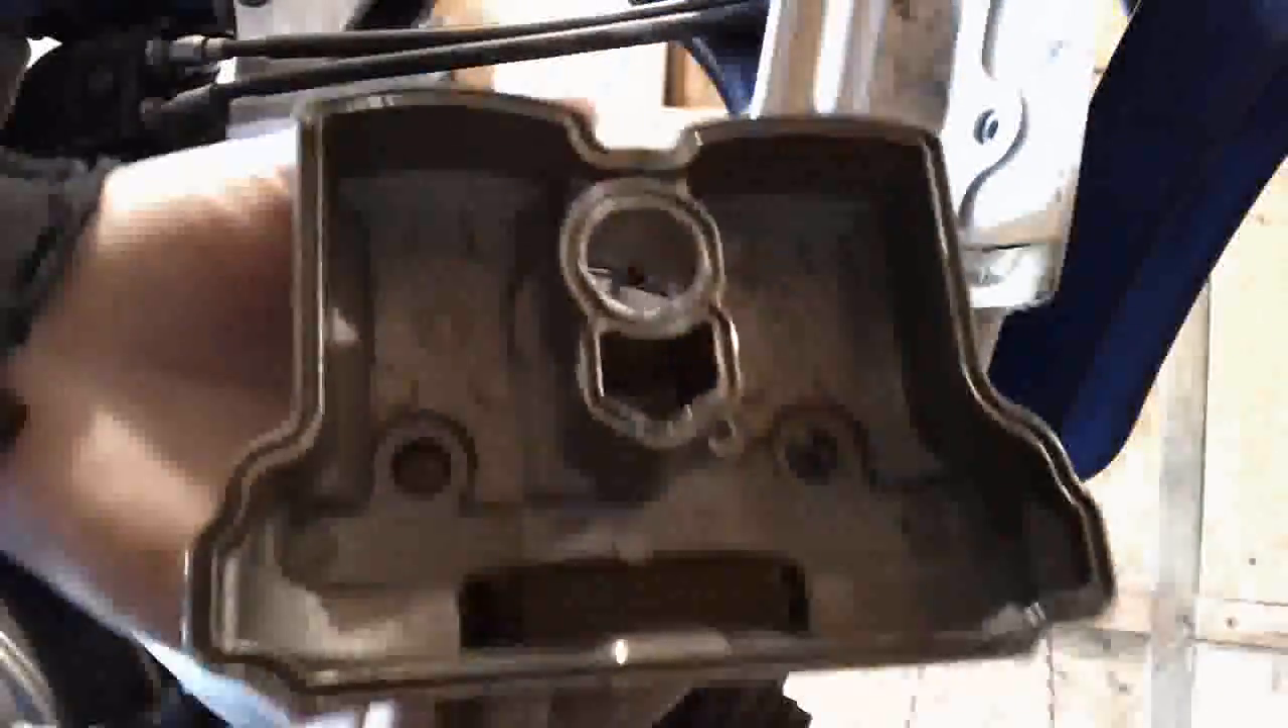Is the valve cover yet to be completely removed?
No.